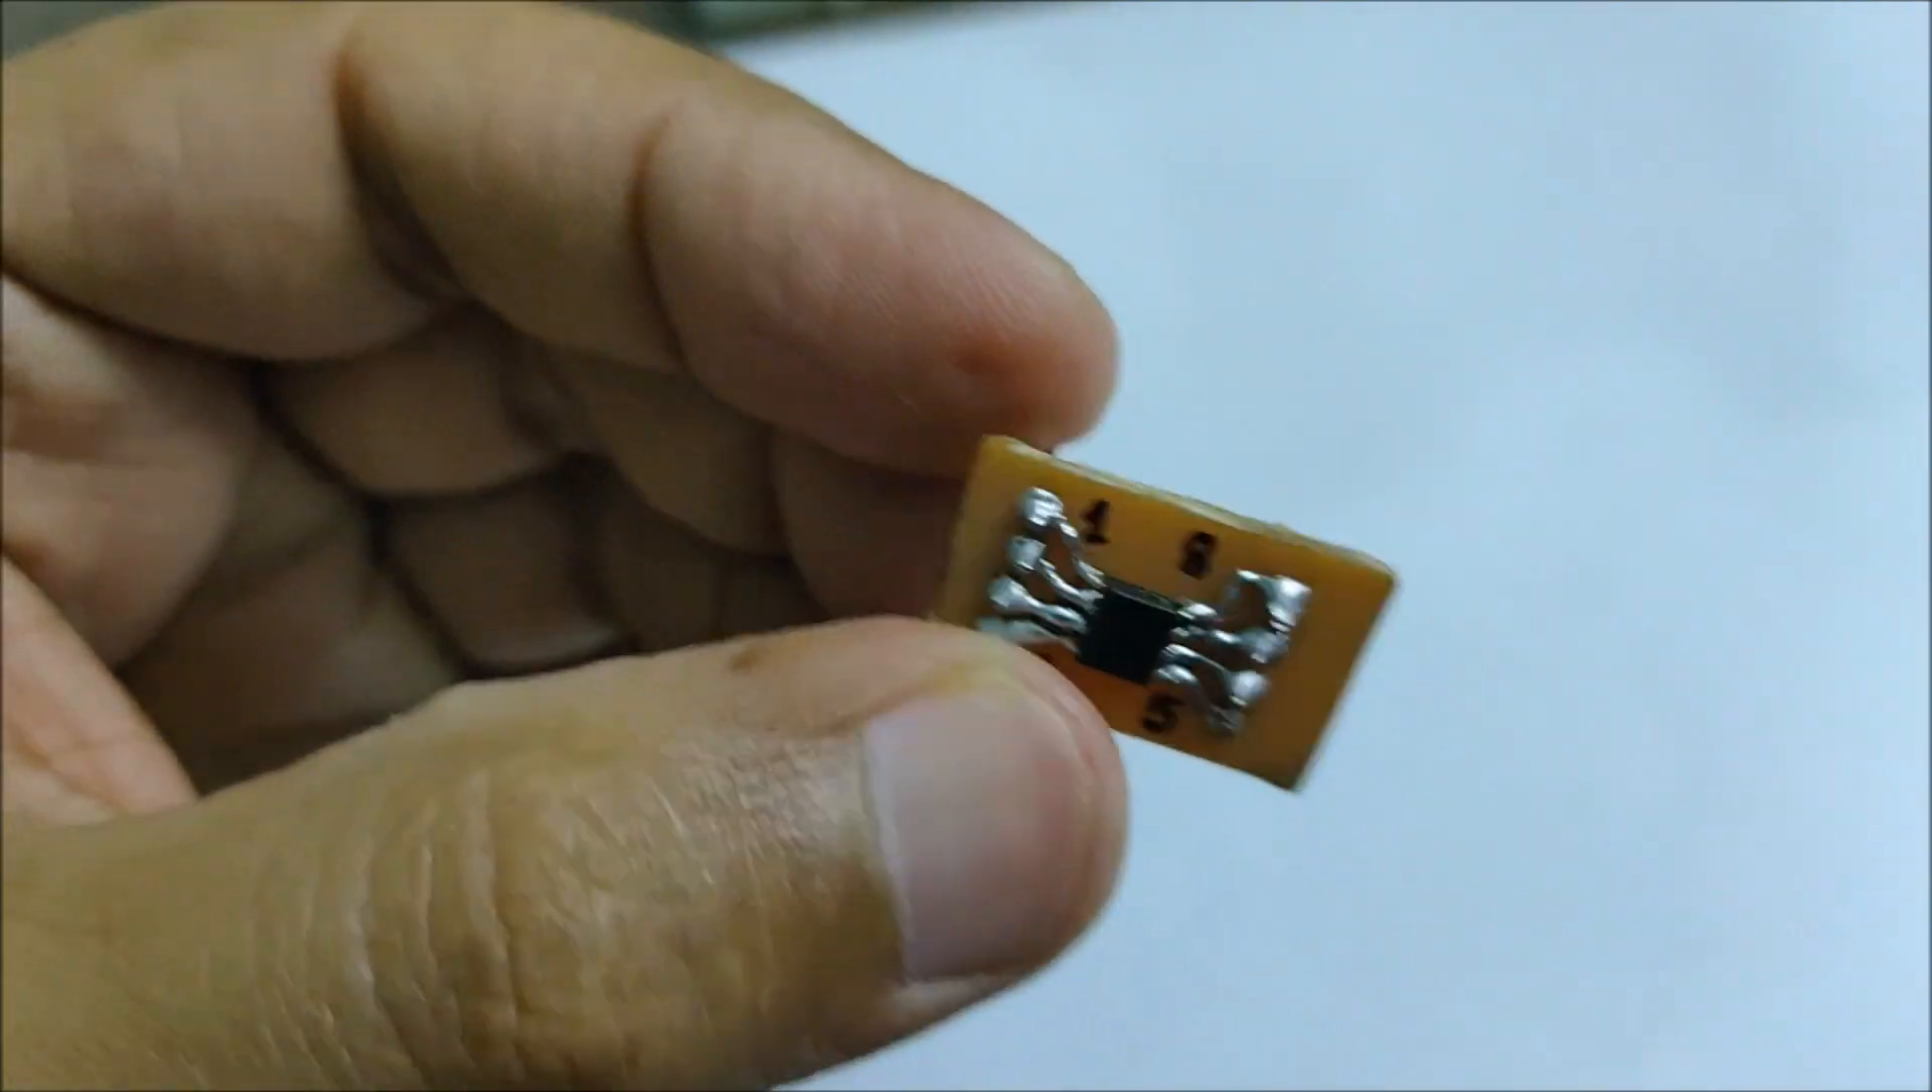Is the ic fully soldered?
Yes.